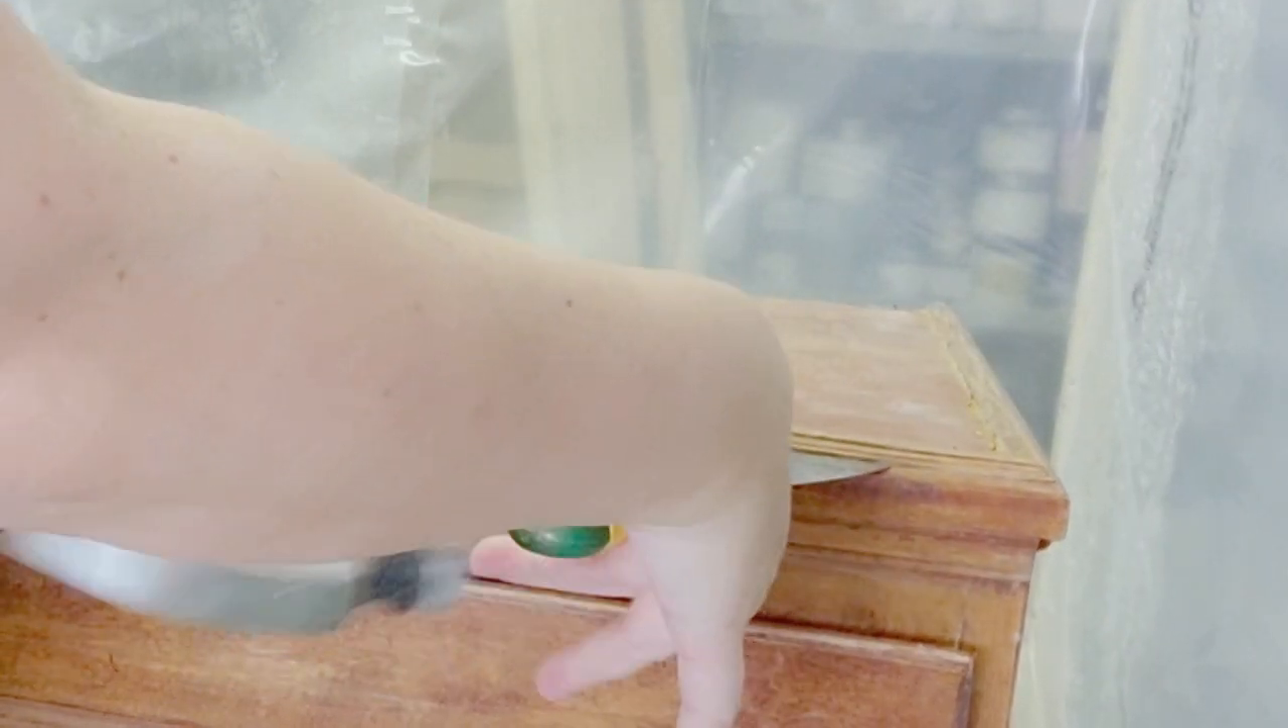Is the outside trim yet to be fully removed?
Yes.